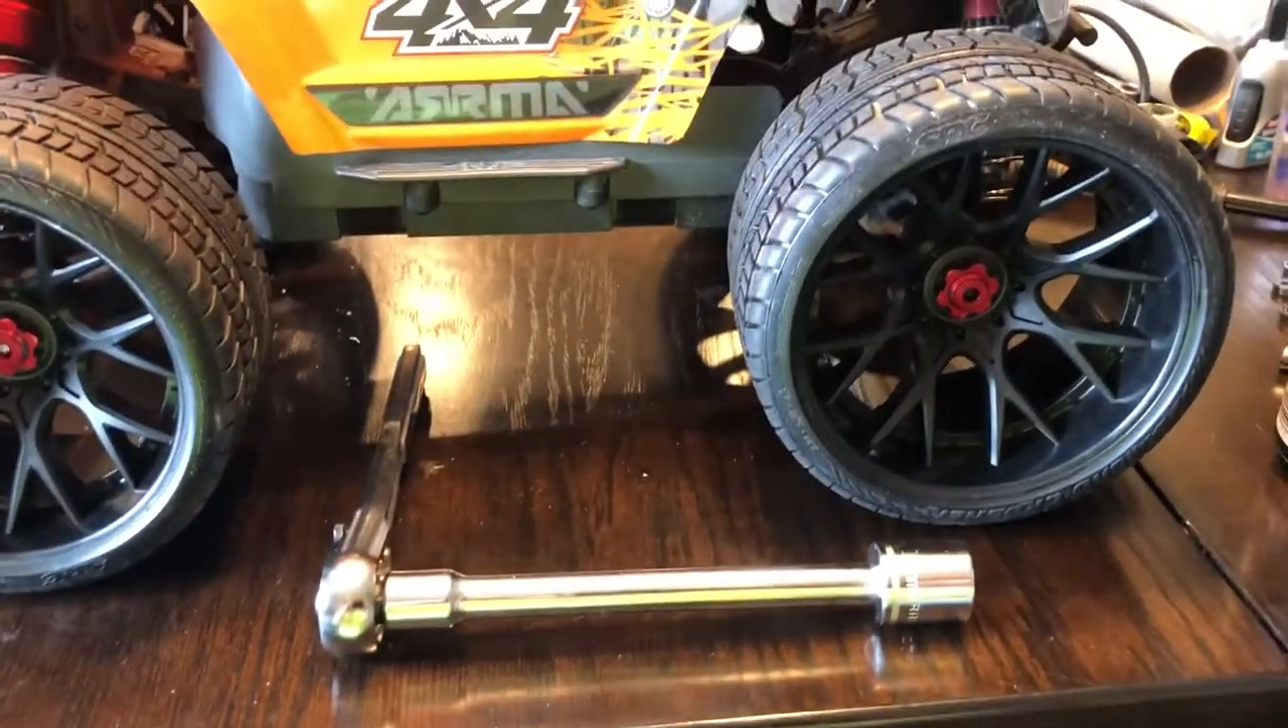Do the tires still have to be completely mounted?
No.